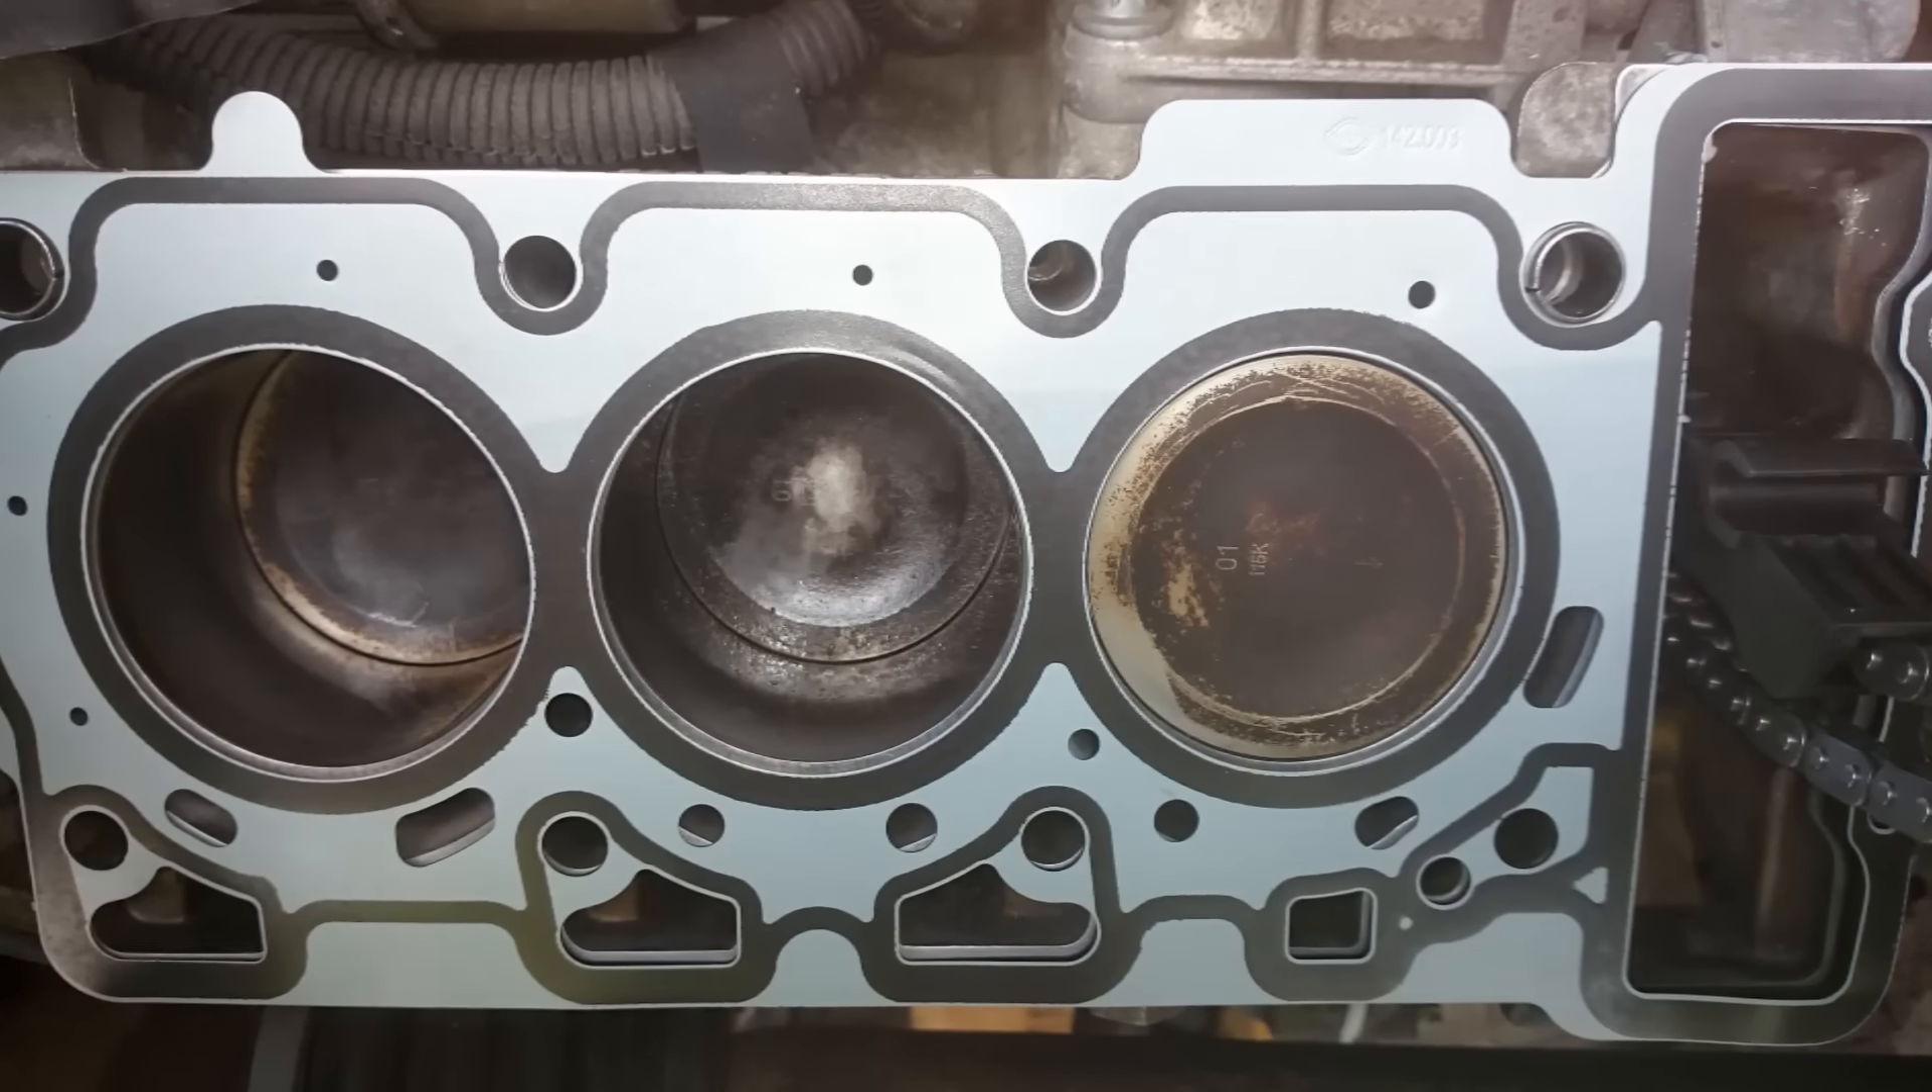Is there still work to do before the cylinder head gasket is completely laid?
No.